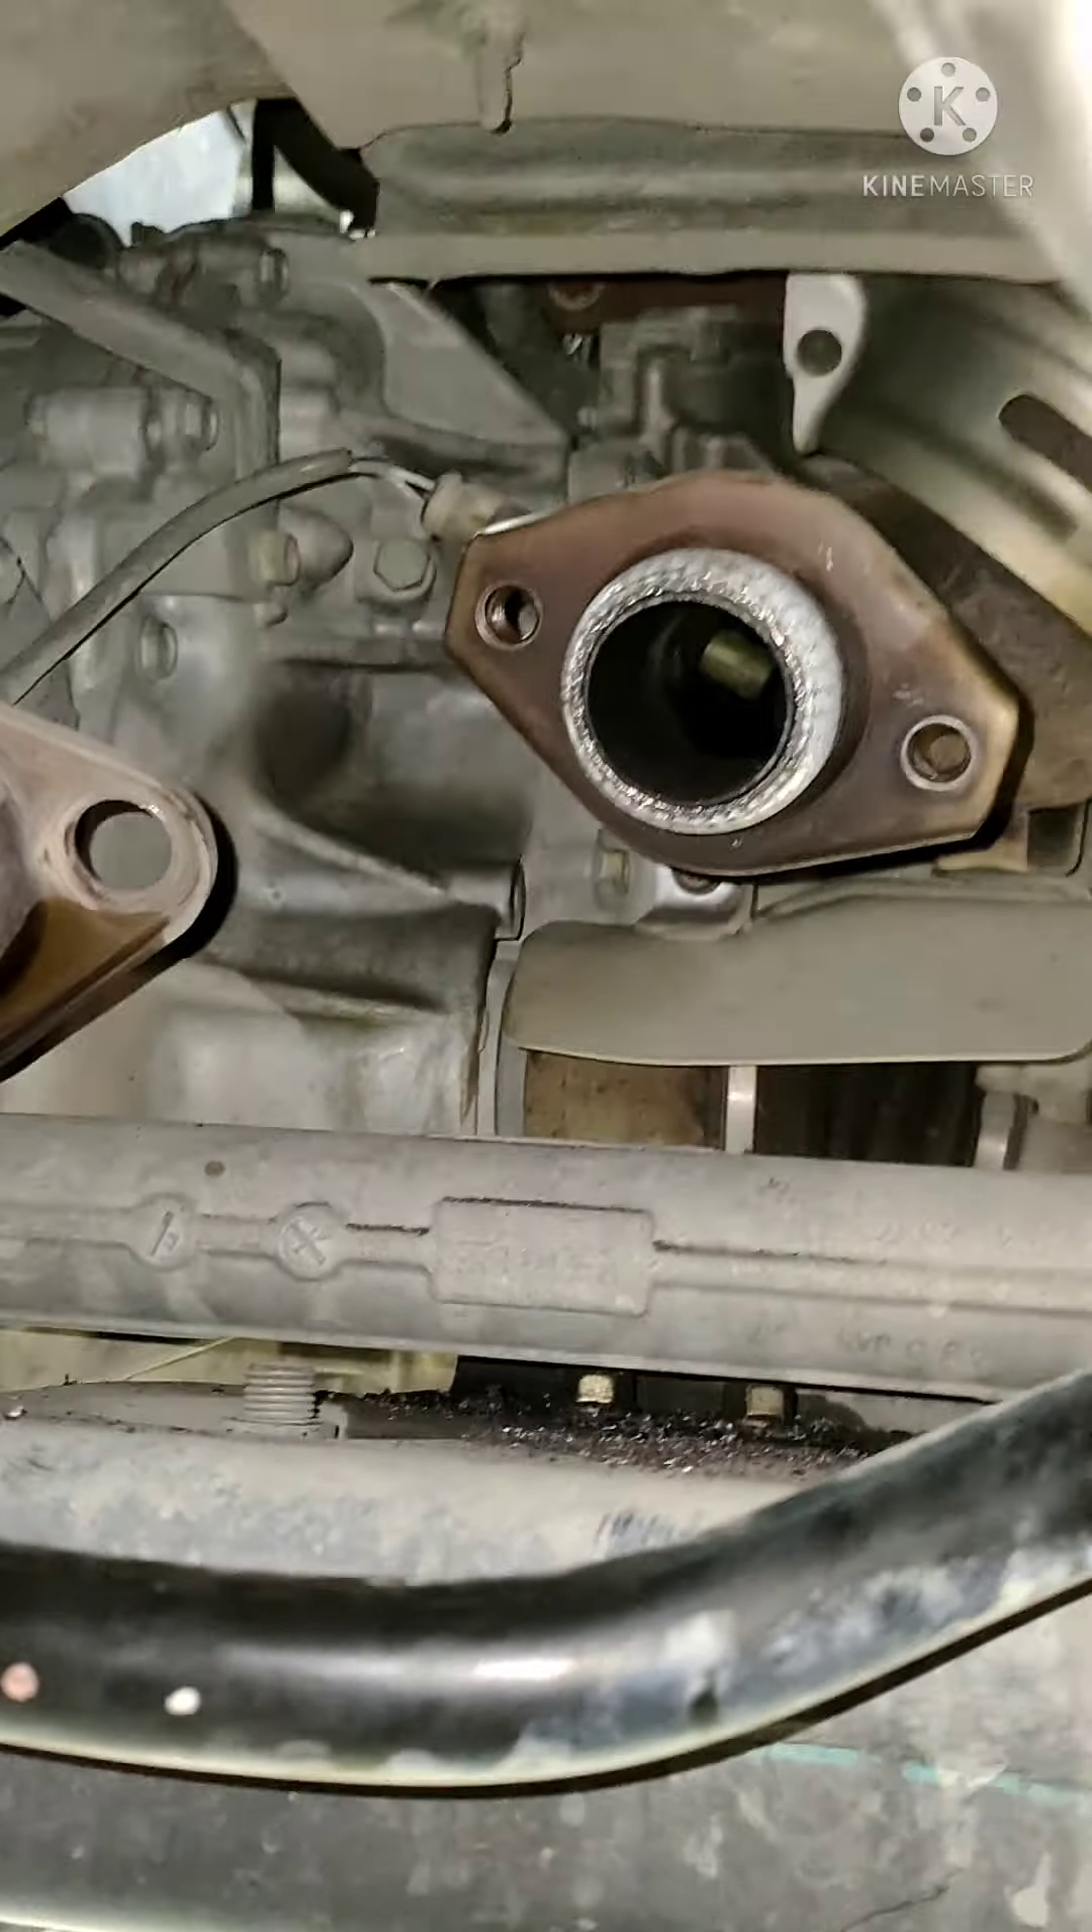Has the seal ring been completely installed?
Yes.